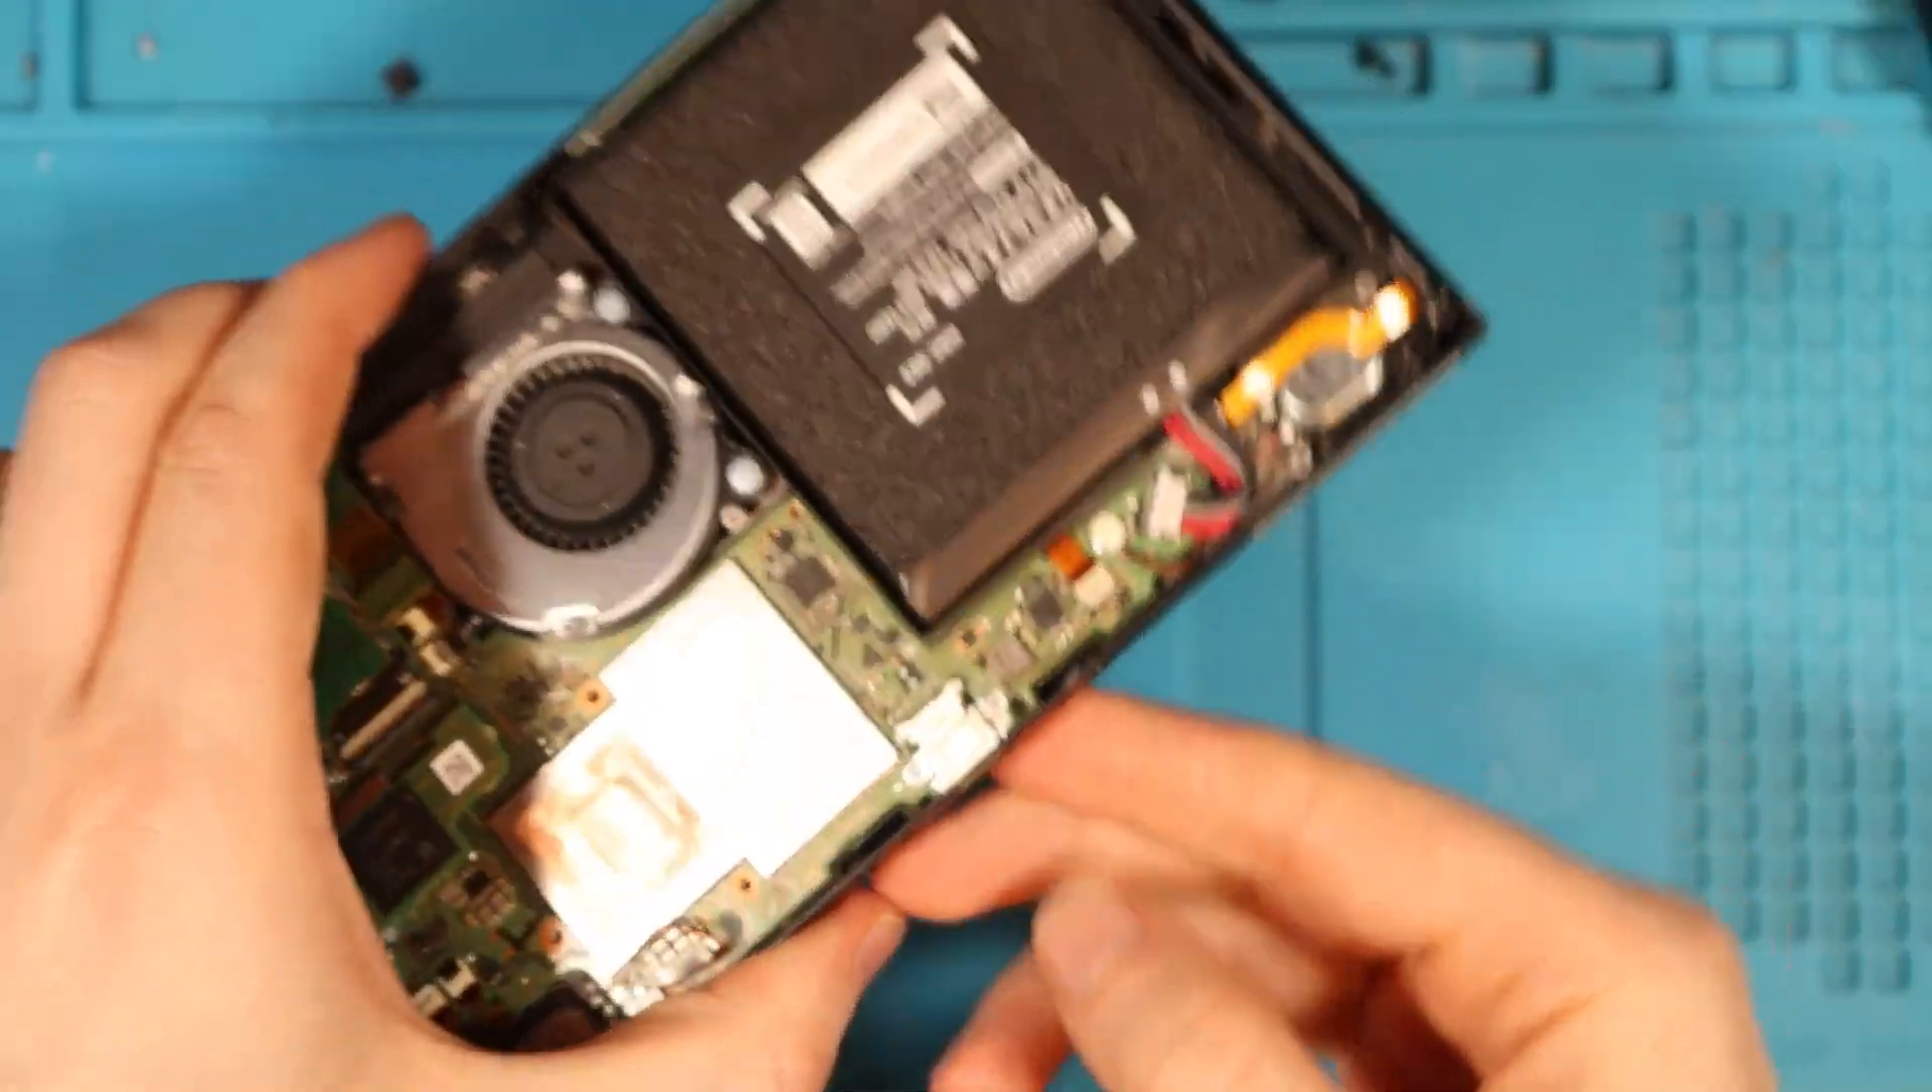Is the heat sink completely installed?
No.